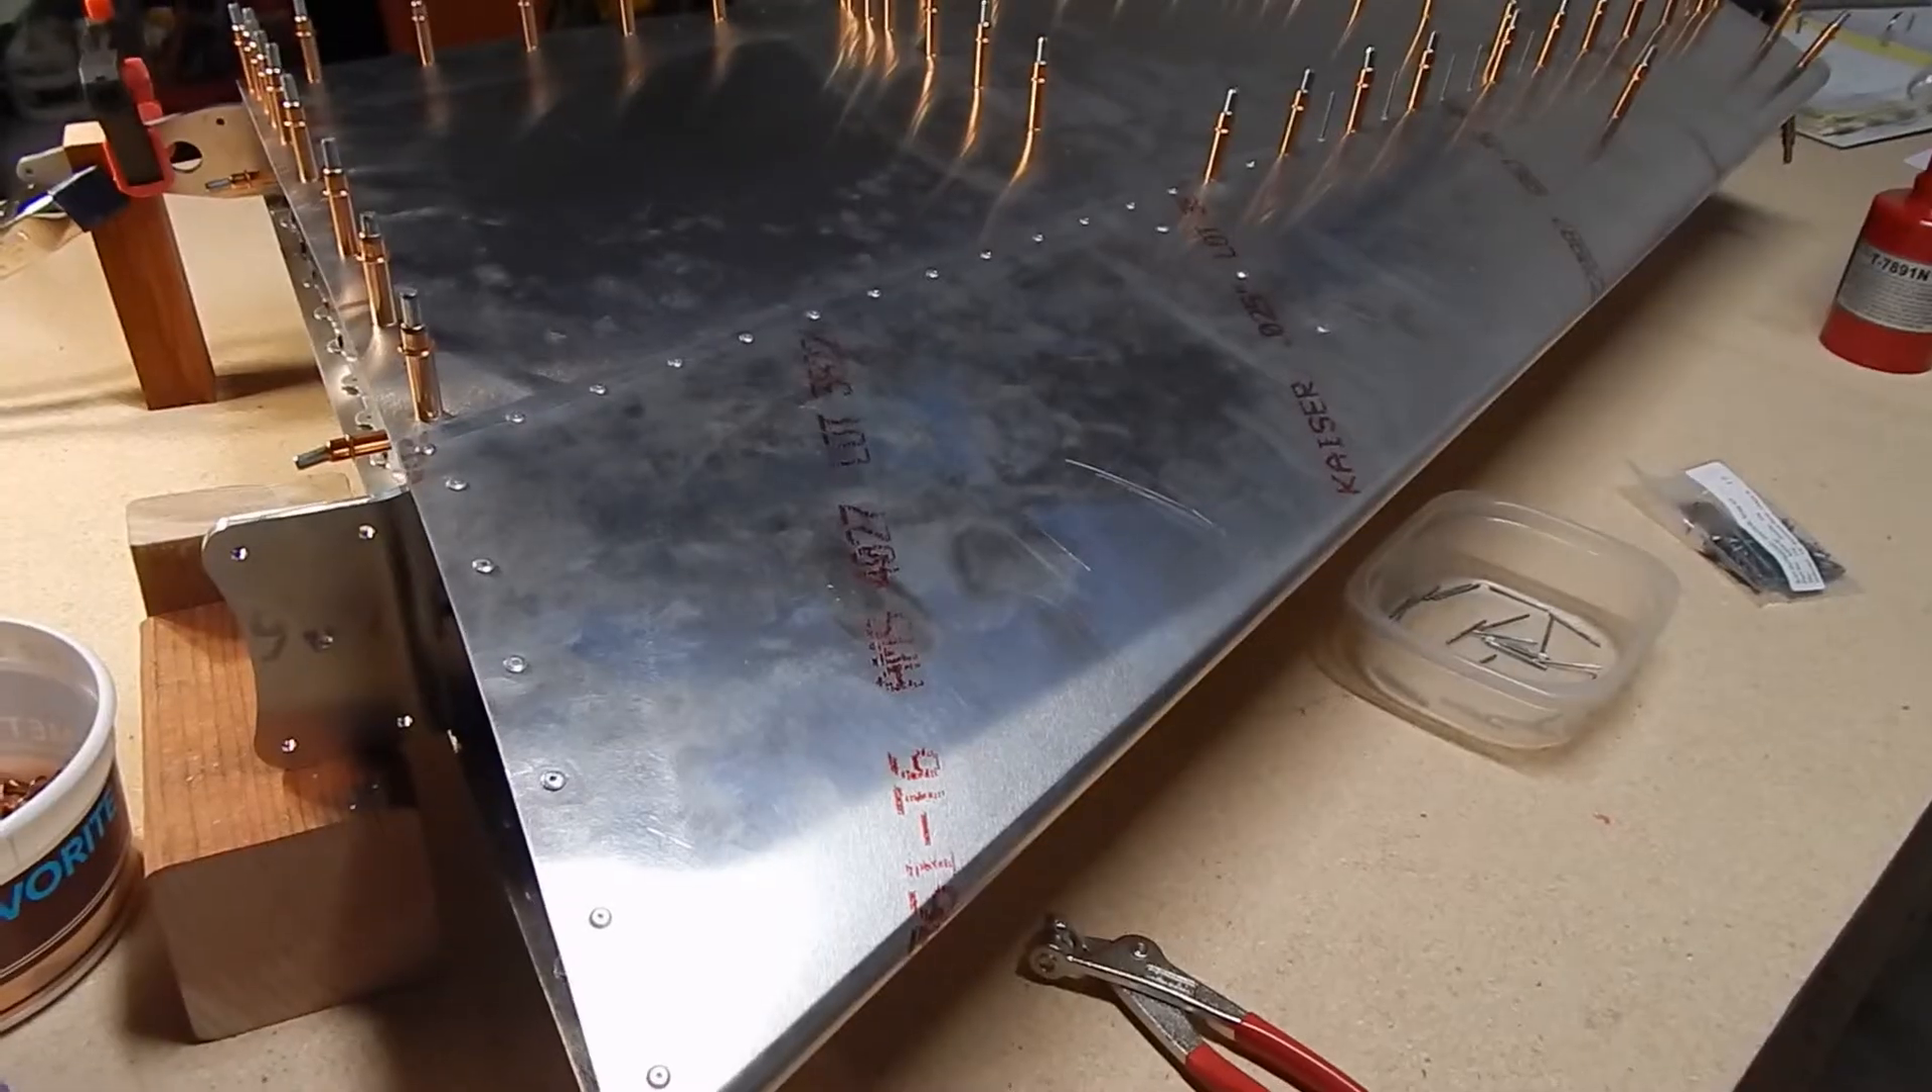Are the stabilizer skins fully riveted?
No.